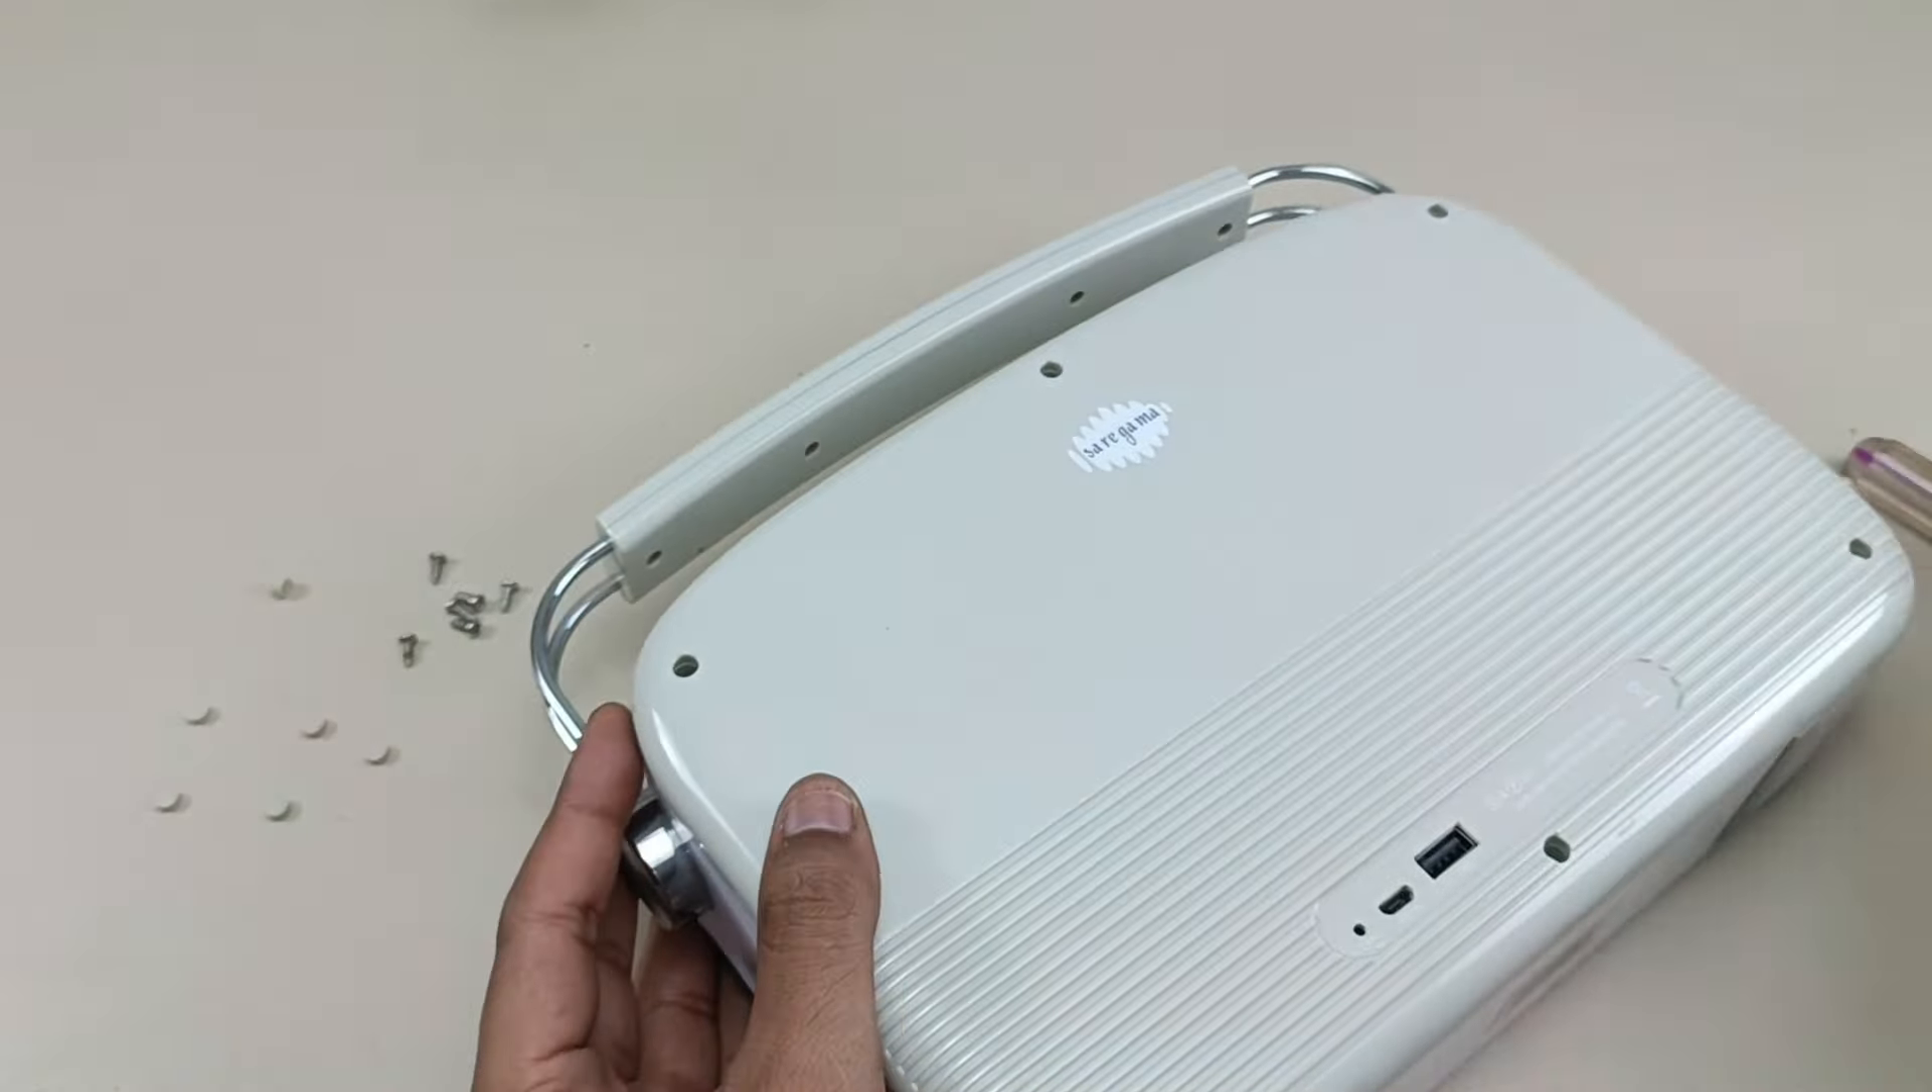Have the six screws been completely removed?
Yes.